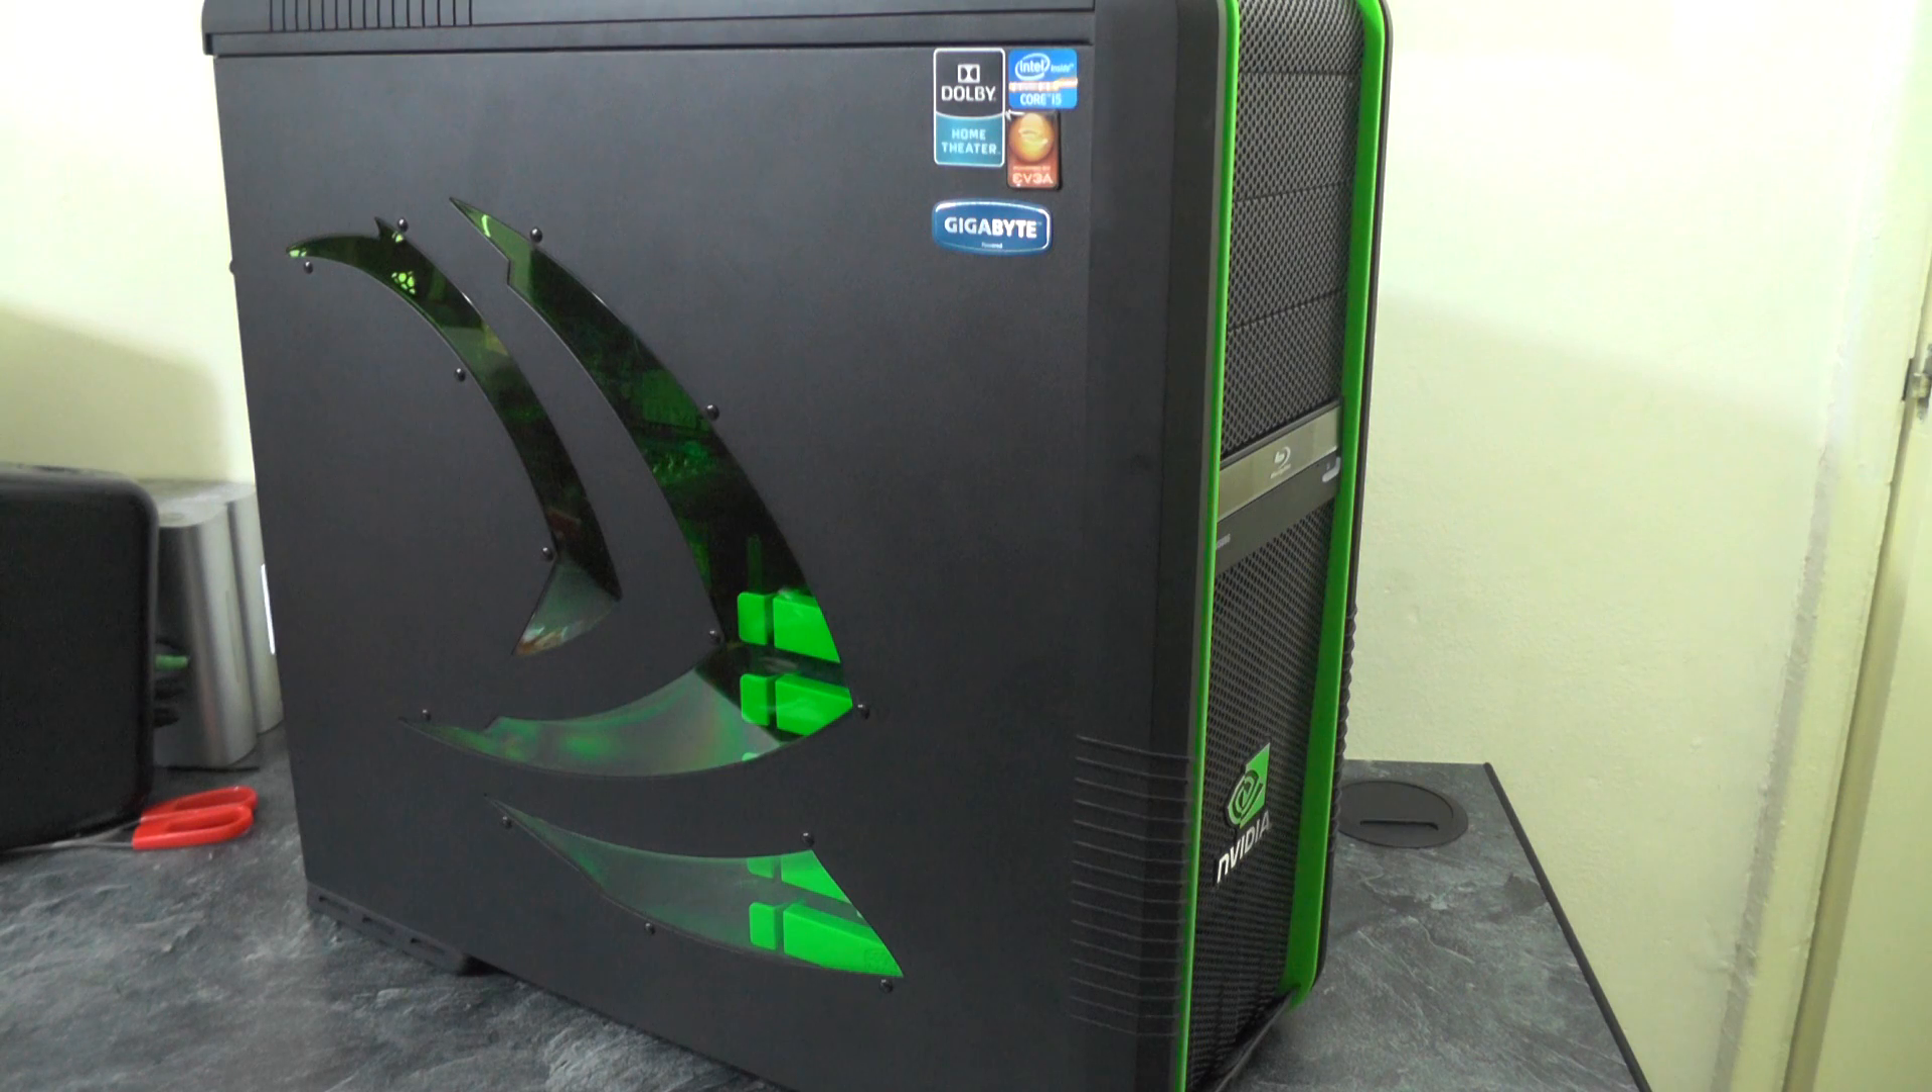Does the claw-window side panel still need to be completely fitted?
No.